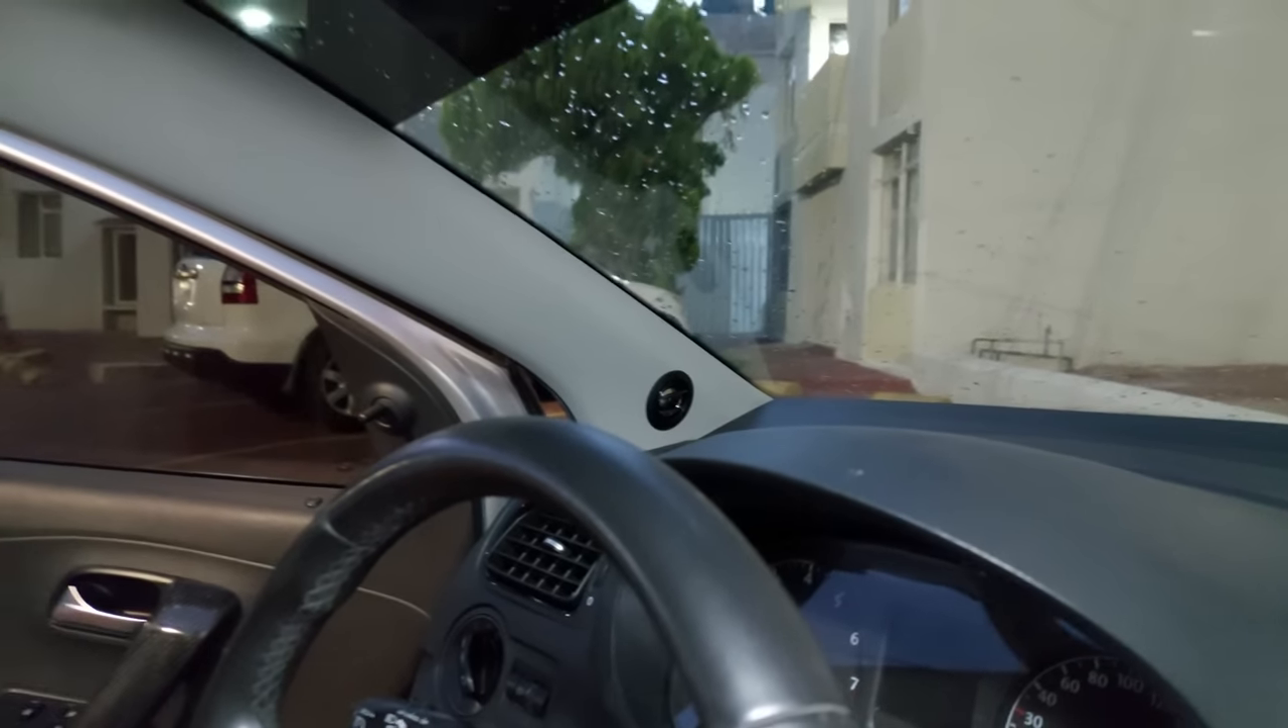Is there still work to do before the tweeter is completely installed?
No.